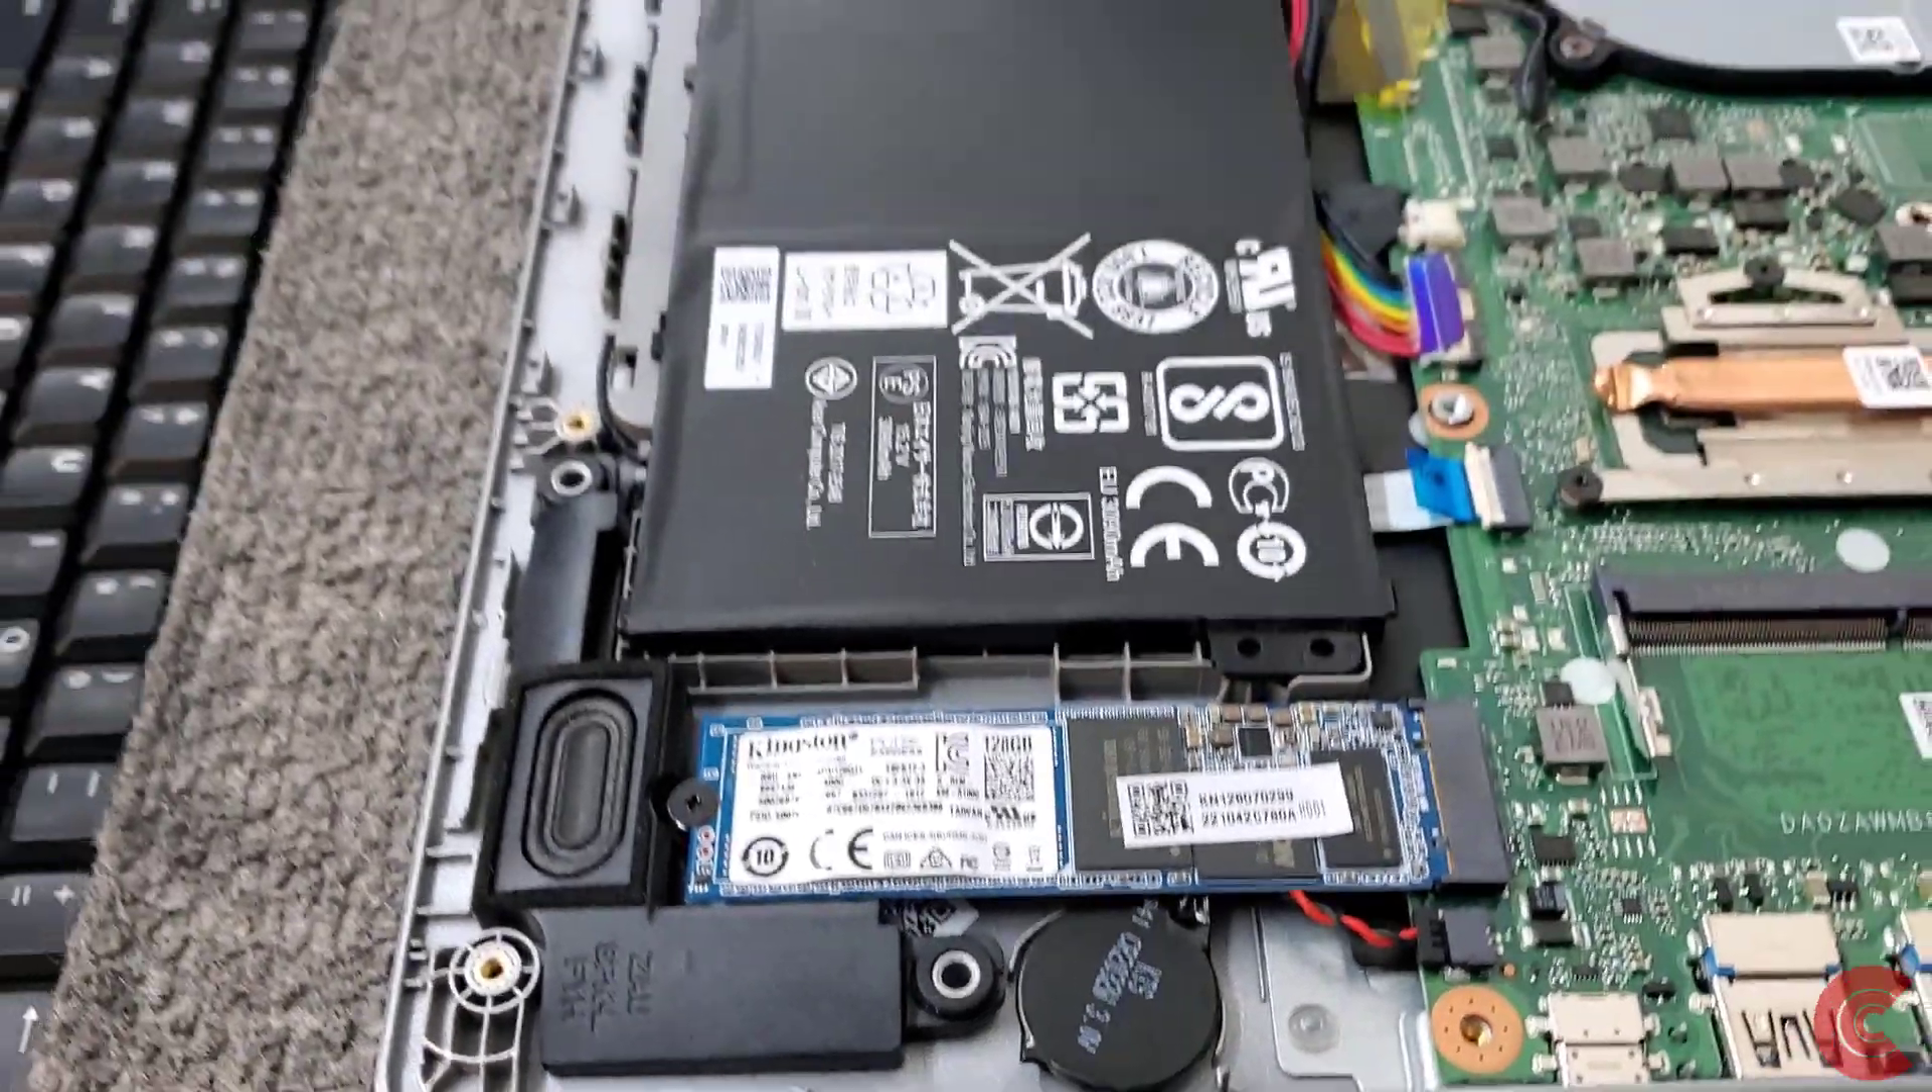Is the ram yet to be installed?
Yes.